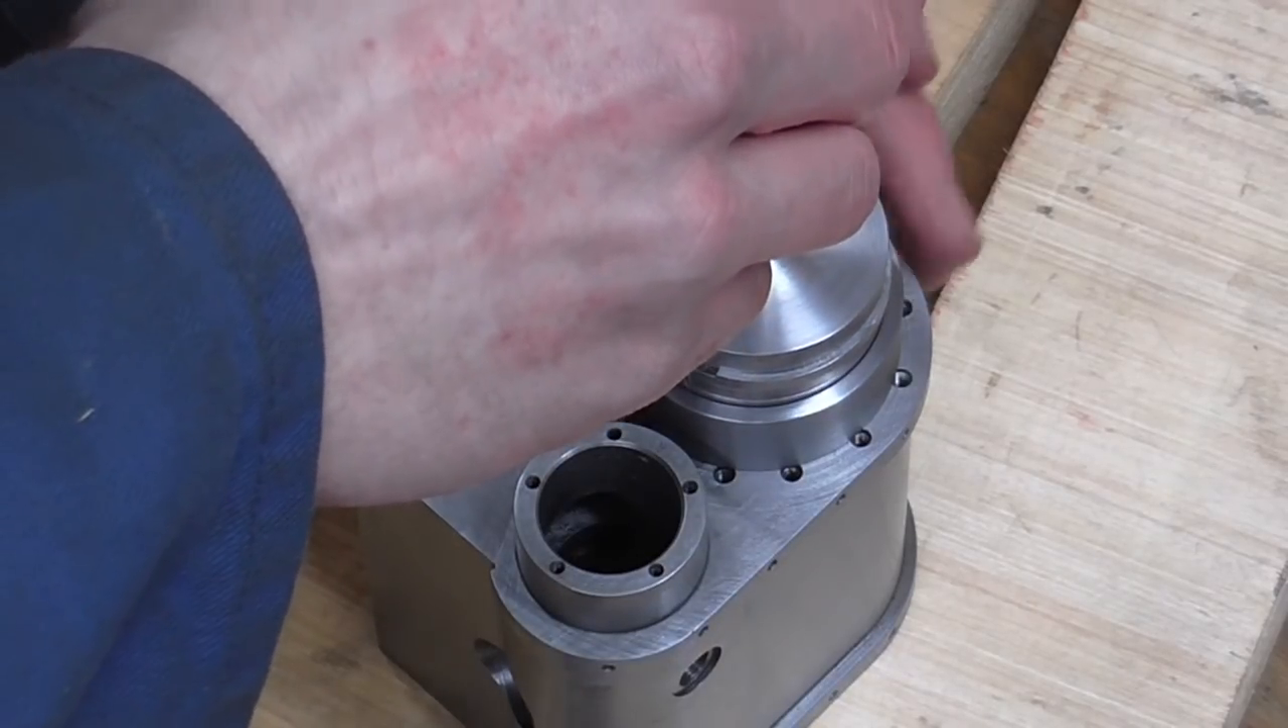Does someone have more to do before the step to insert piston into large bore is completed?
Yes.